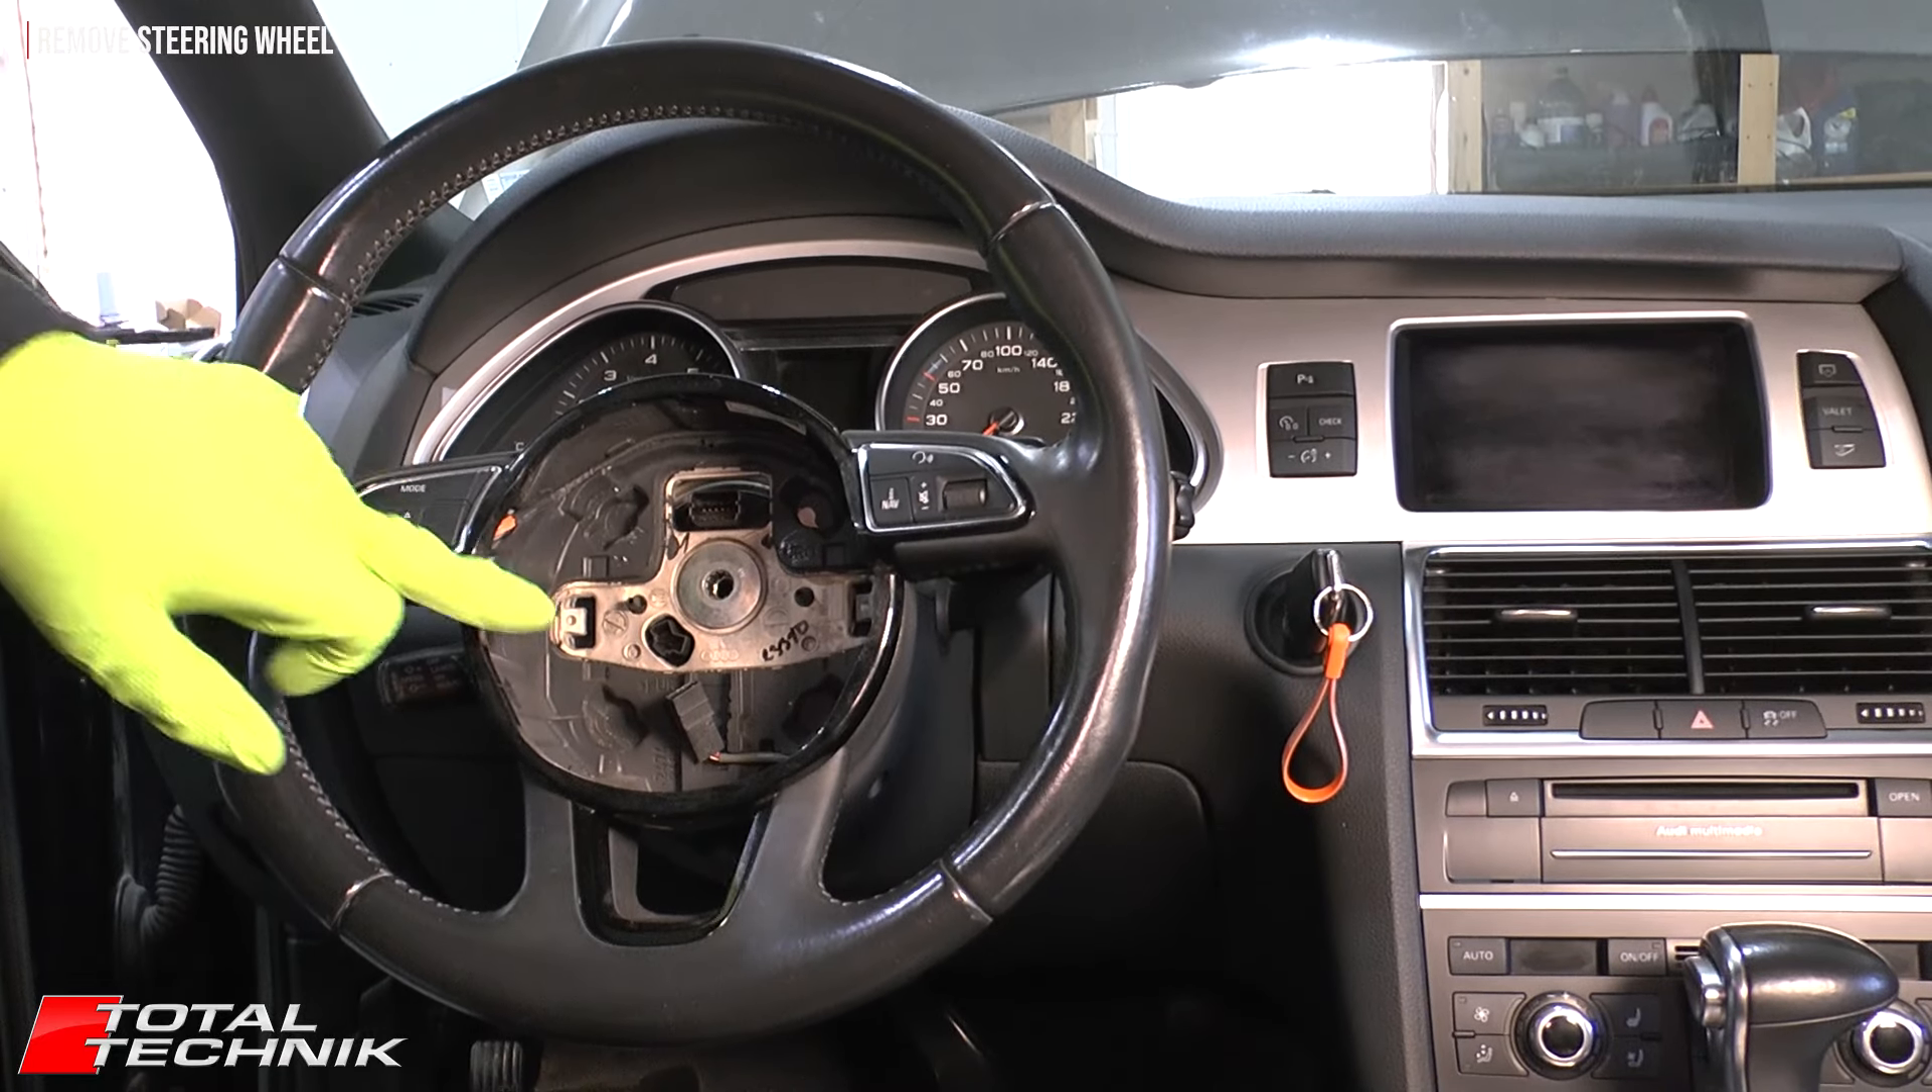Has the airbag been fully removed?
Yes.